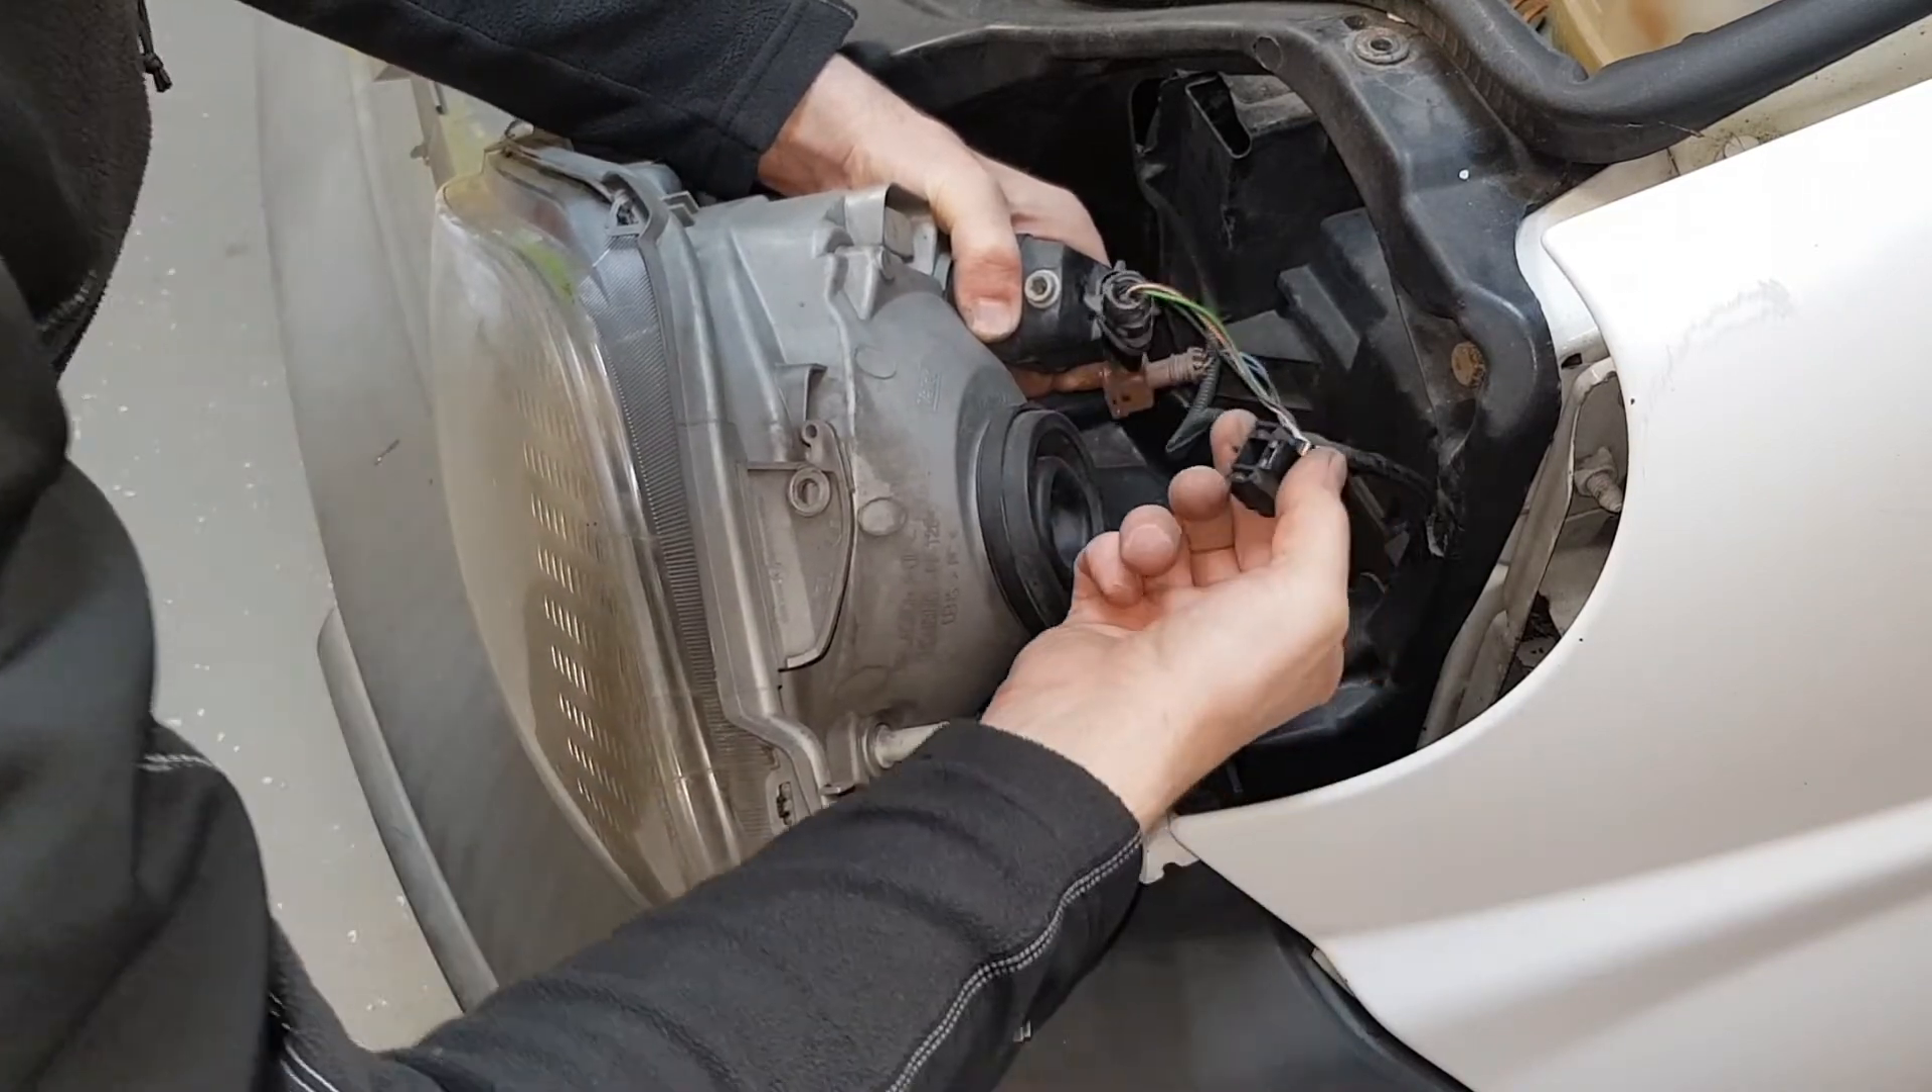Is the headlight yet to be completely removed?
Yes.